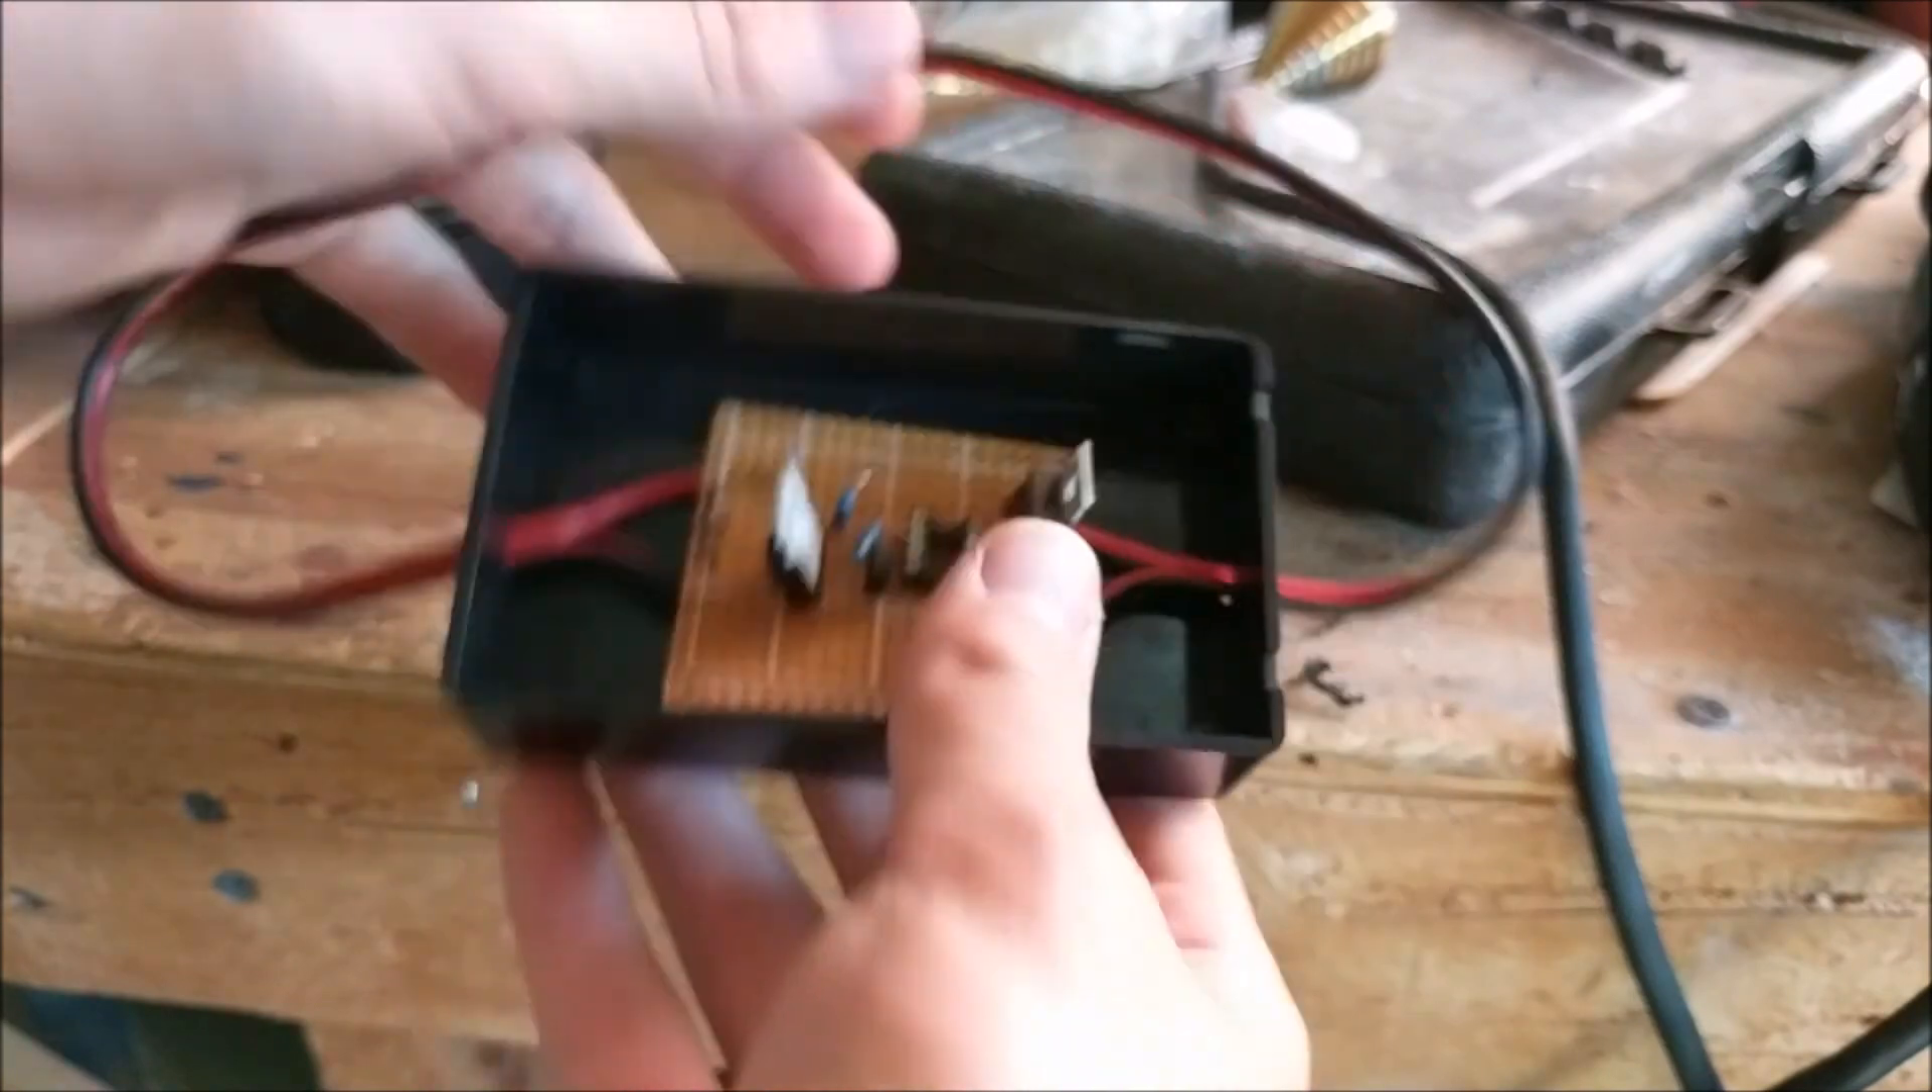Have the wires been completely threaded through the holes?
Yes.